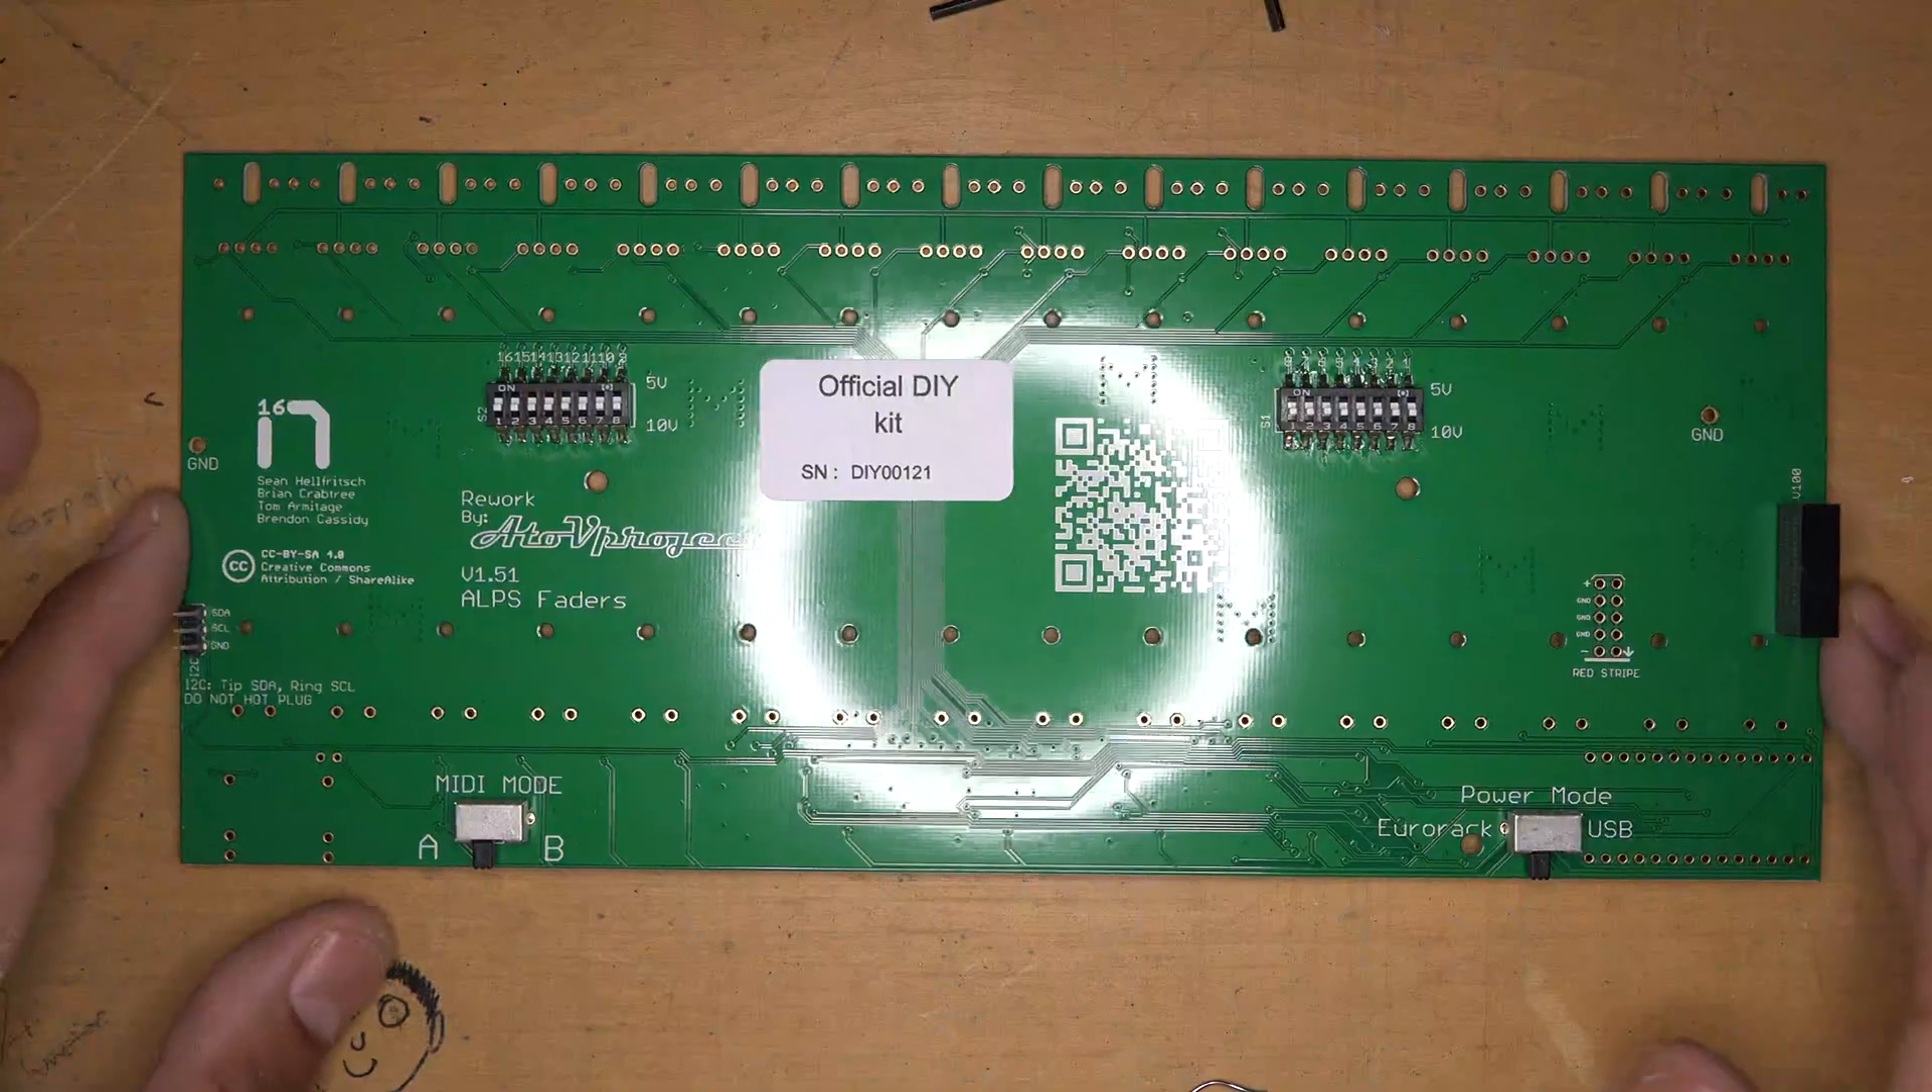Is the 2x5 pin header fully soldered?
No.